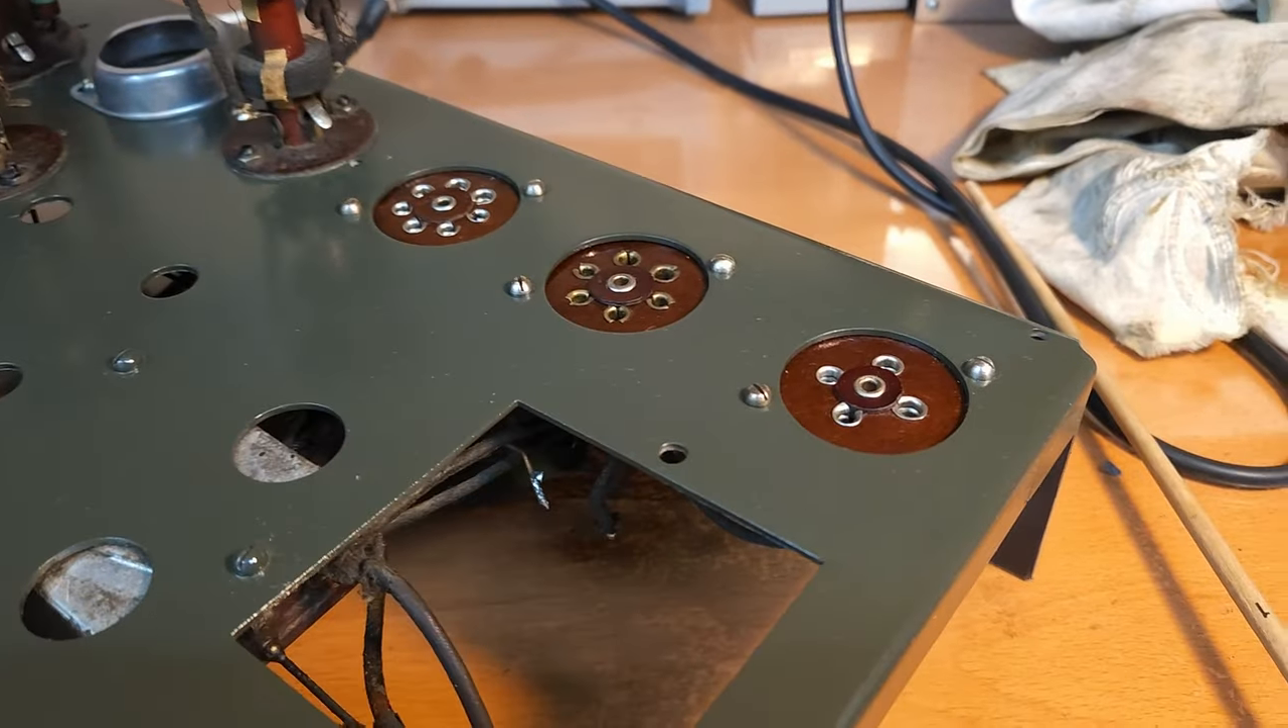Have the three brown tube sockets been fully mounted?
Yes.